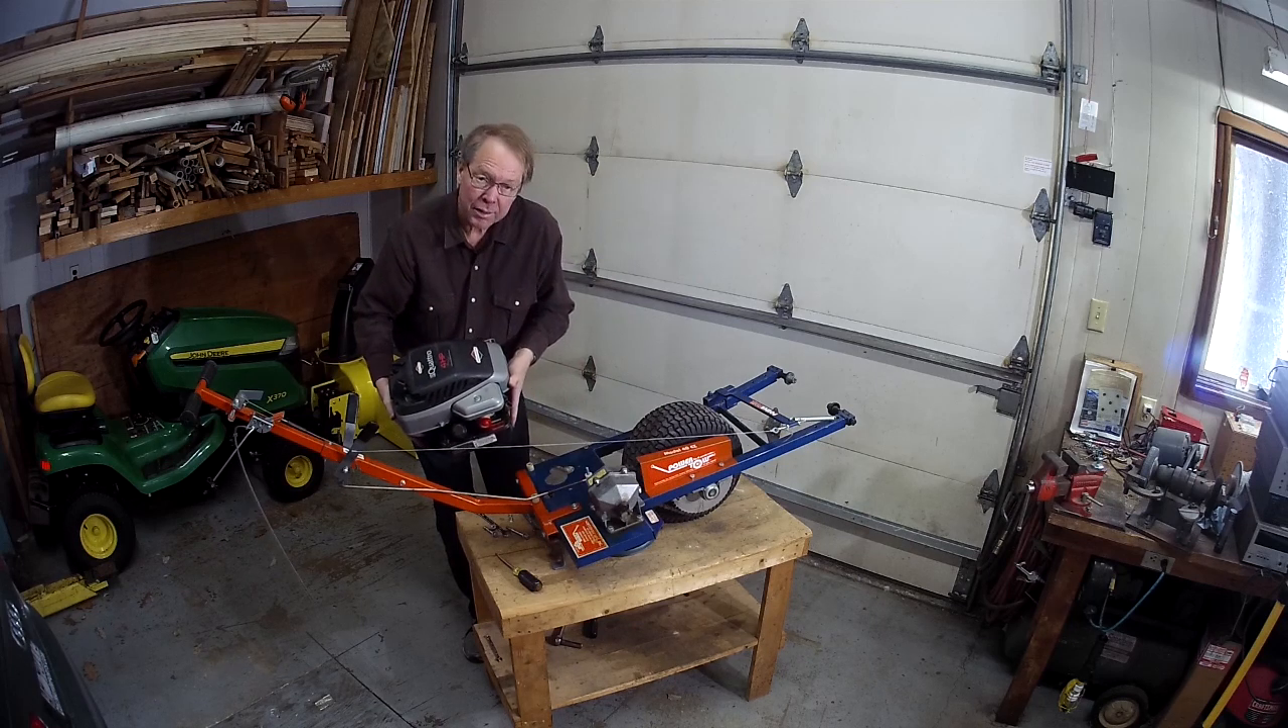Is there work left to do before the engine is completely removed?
No.